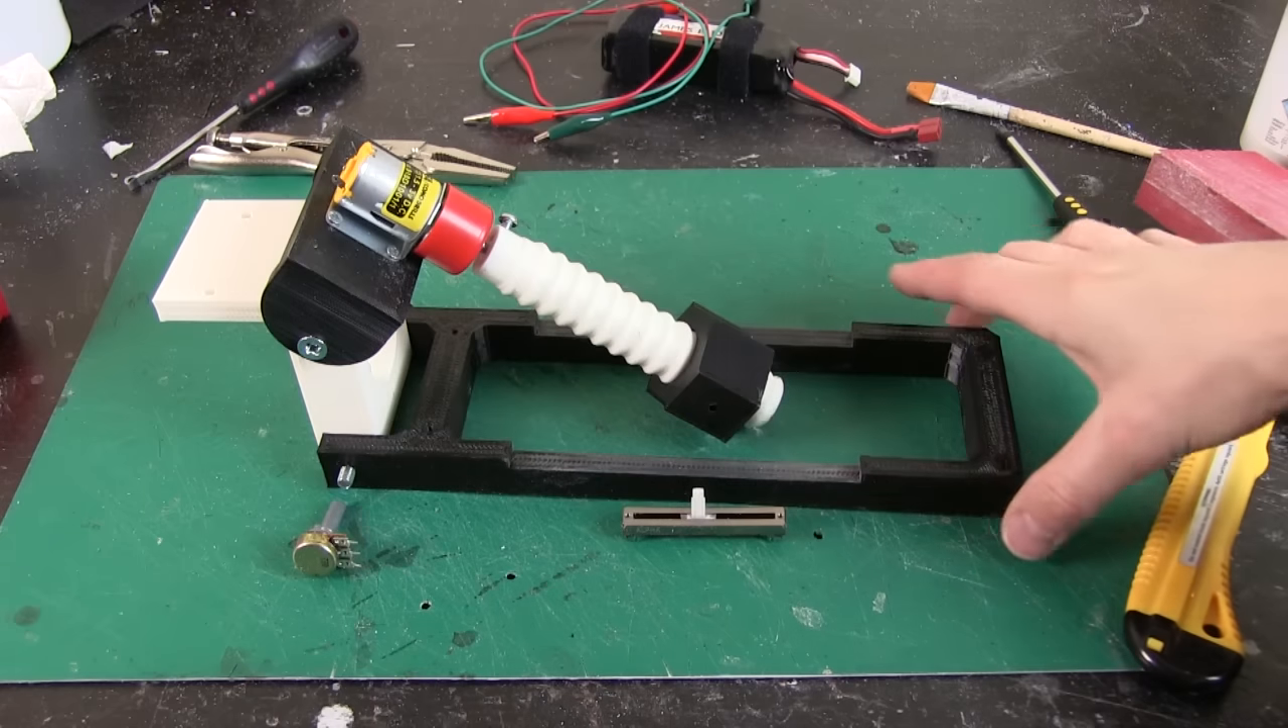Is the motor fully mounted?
Yes.